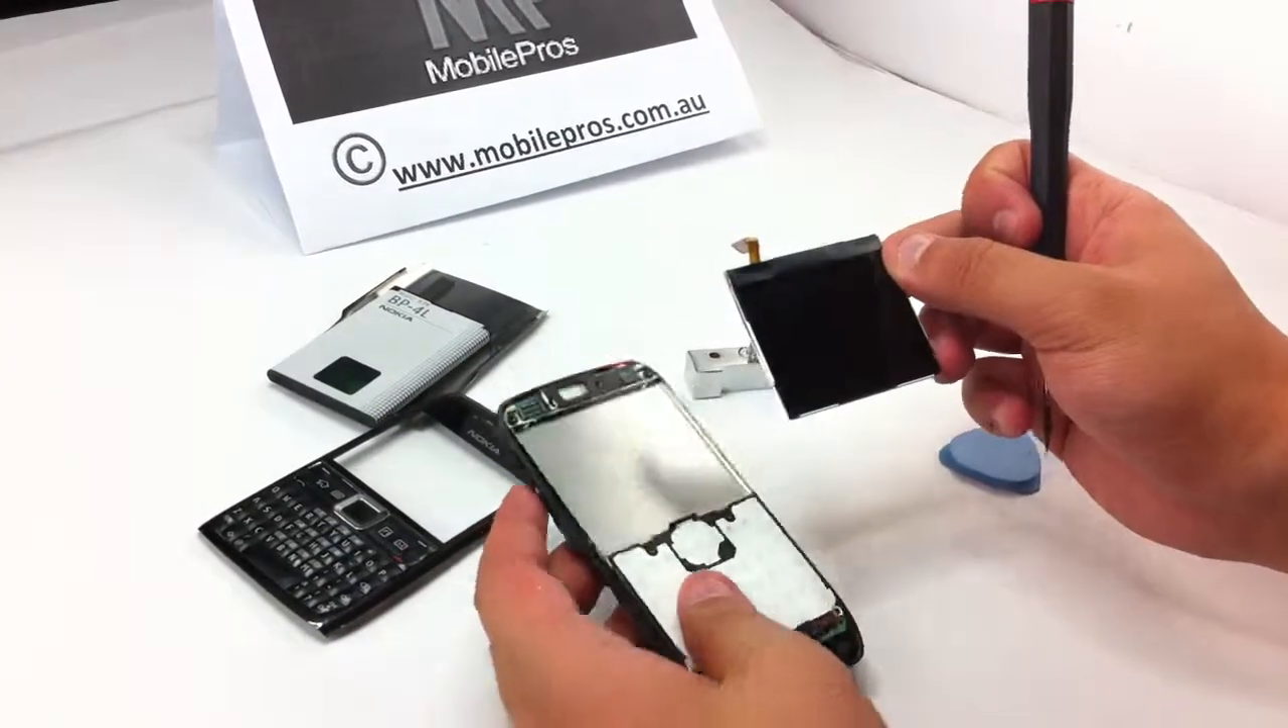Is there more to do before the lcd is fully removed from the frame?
No.